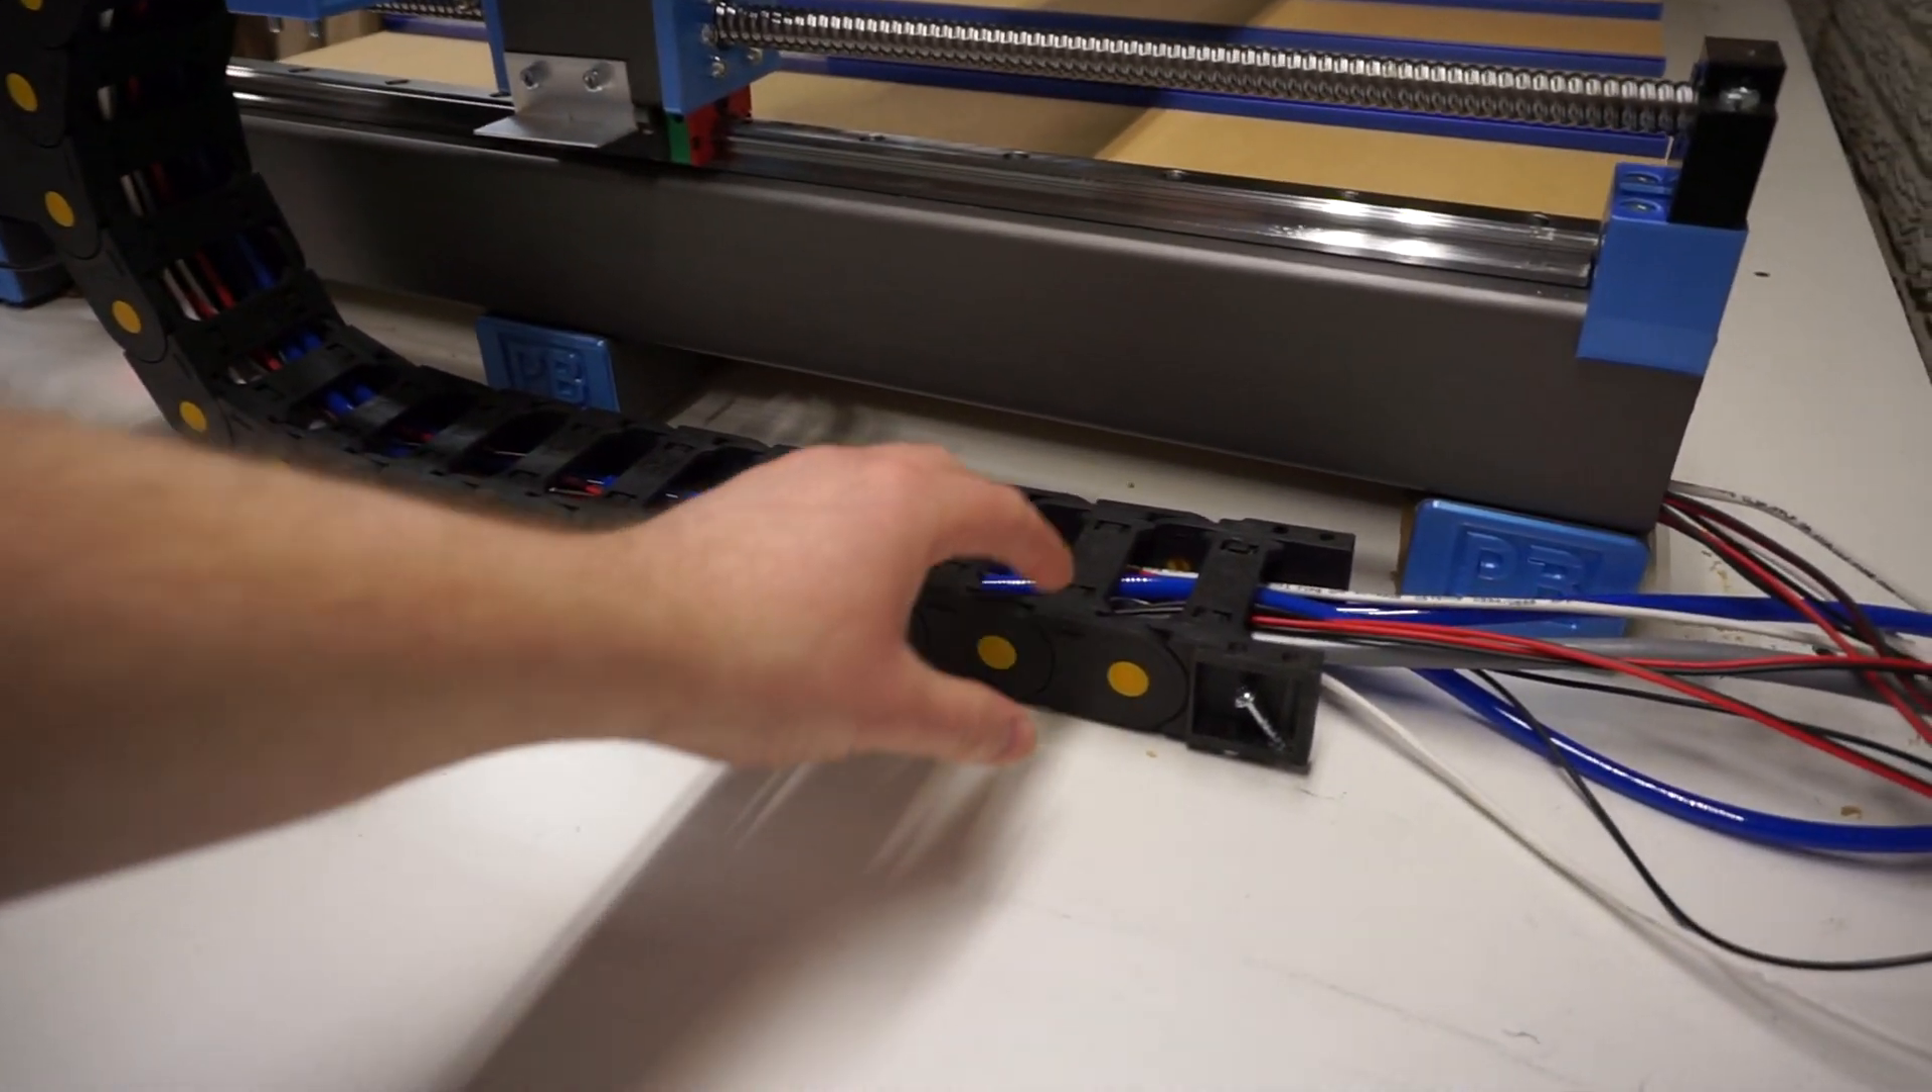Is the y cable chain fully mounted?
No.